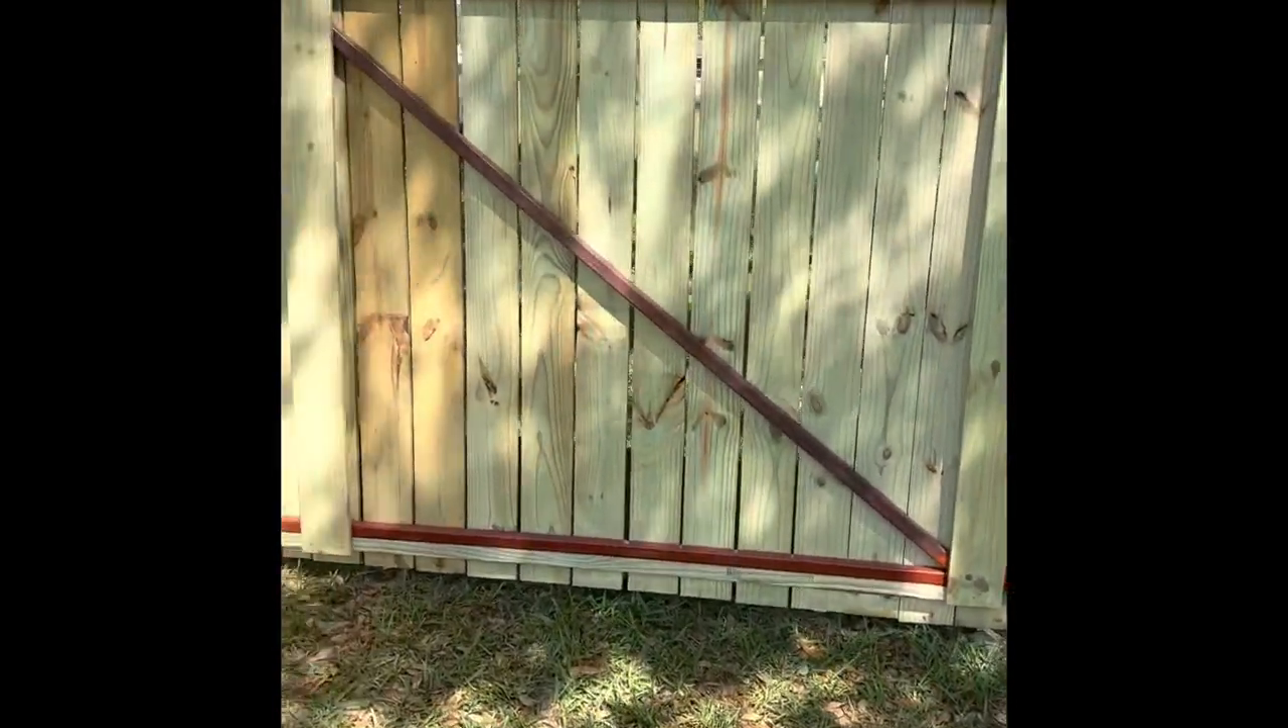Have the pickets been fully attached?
Yes.